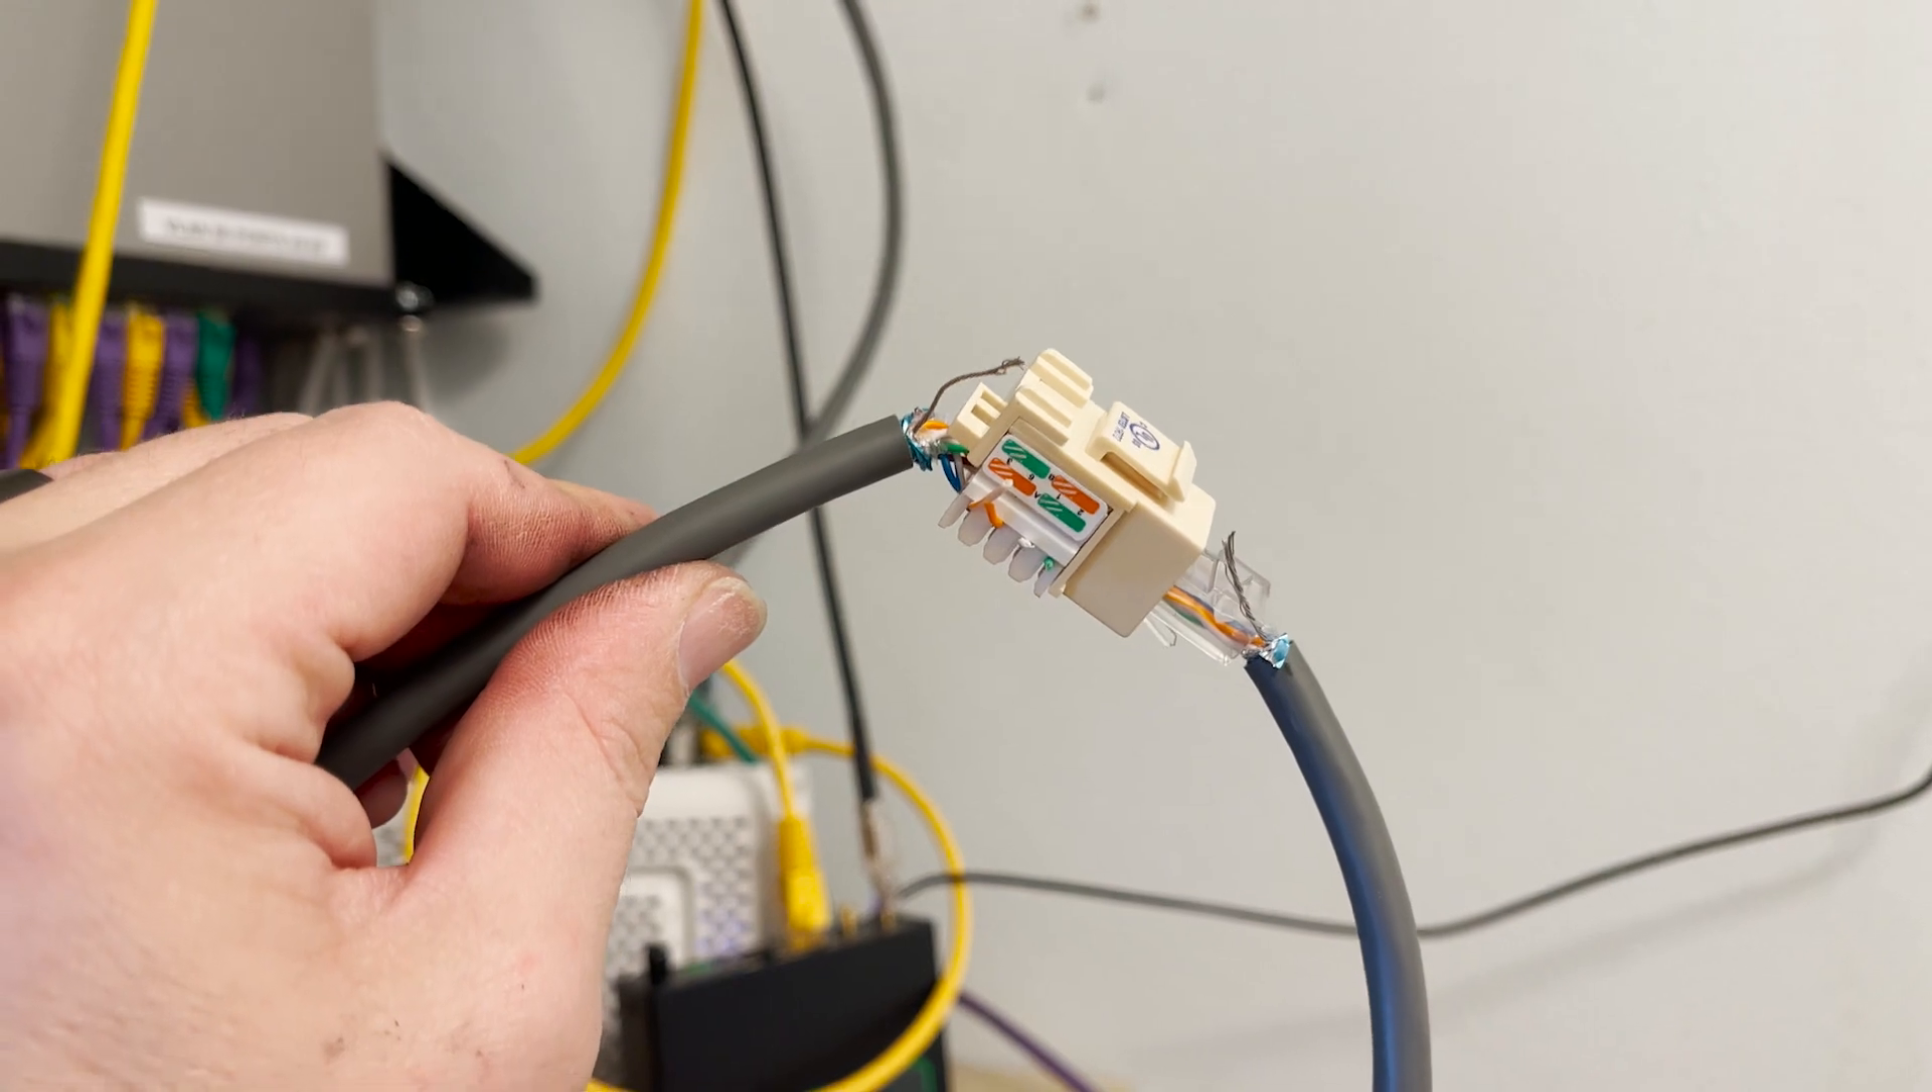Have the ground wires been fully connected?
No.